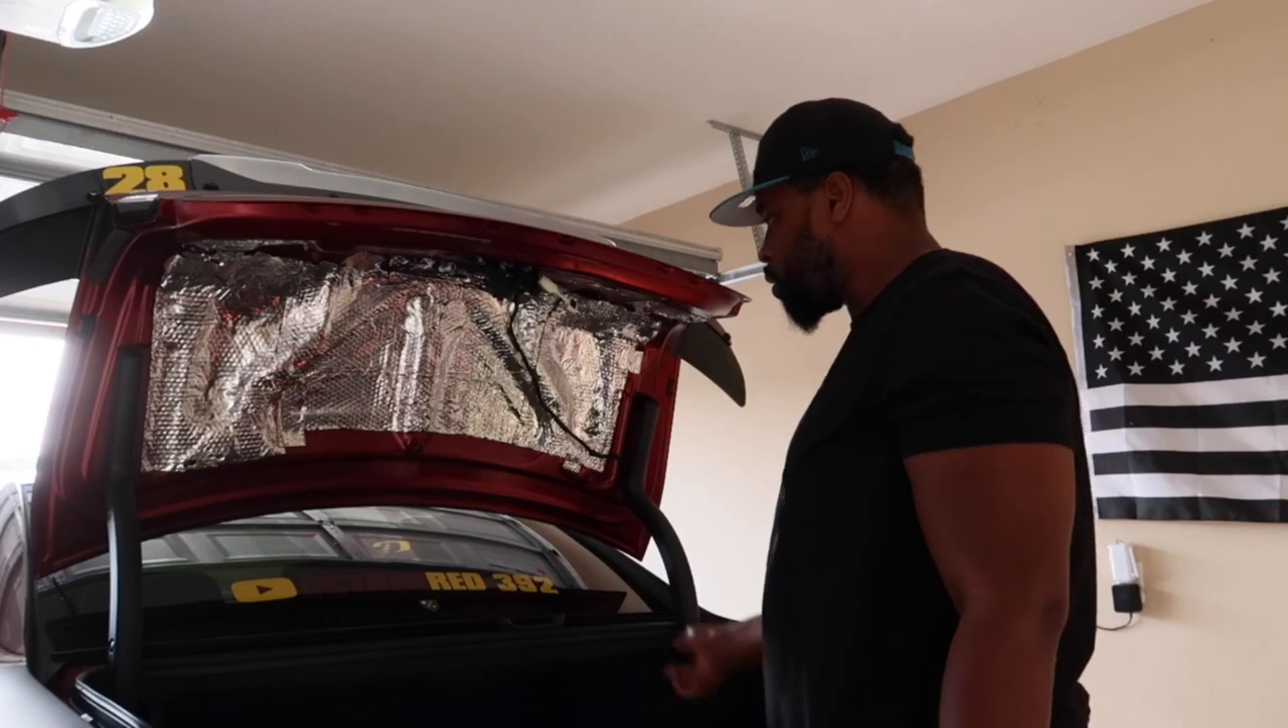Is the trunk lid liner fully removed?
Yes.